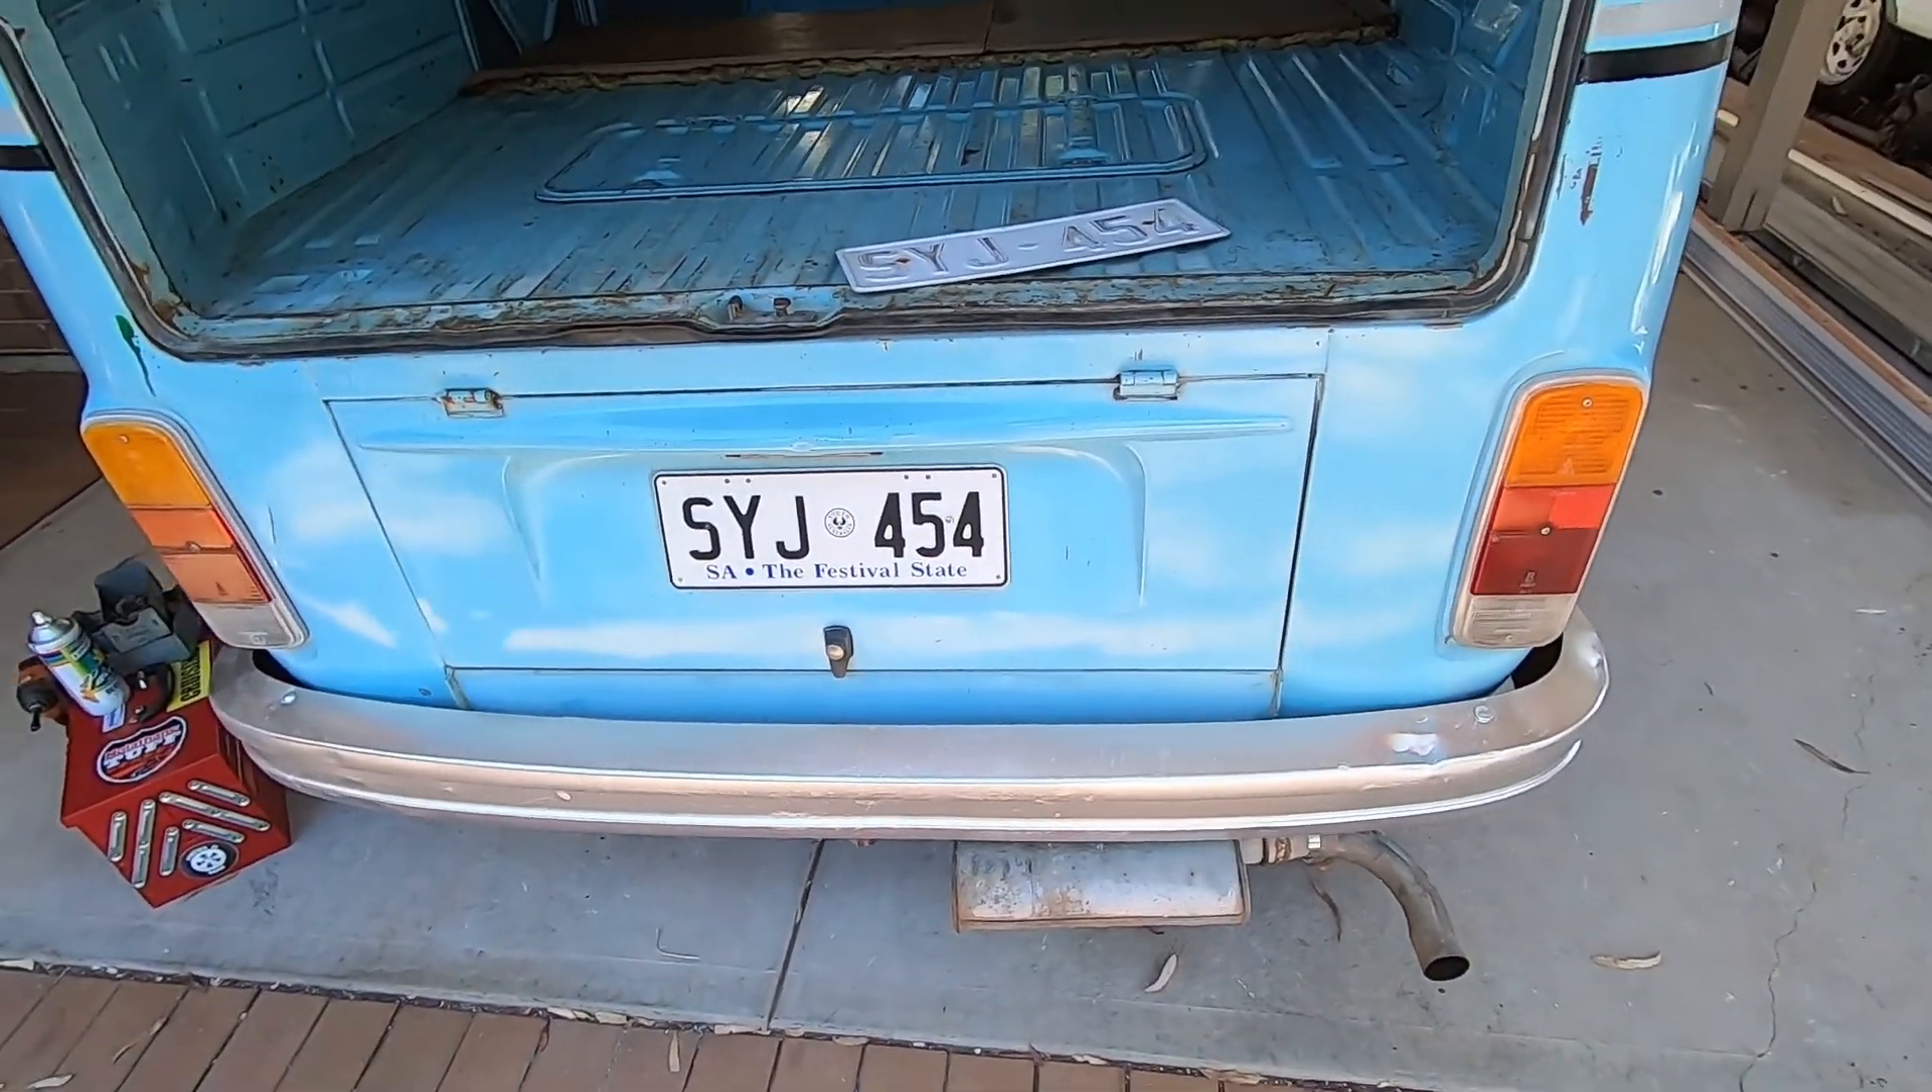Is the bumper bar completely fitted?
Yes.